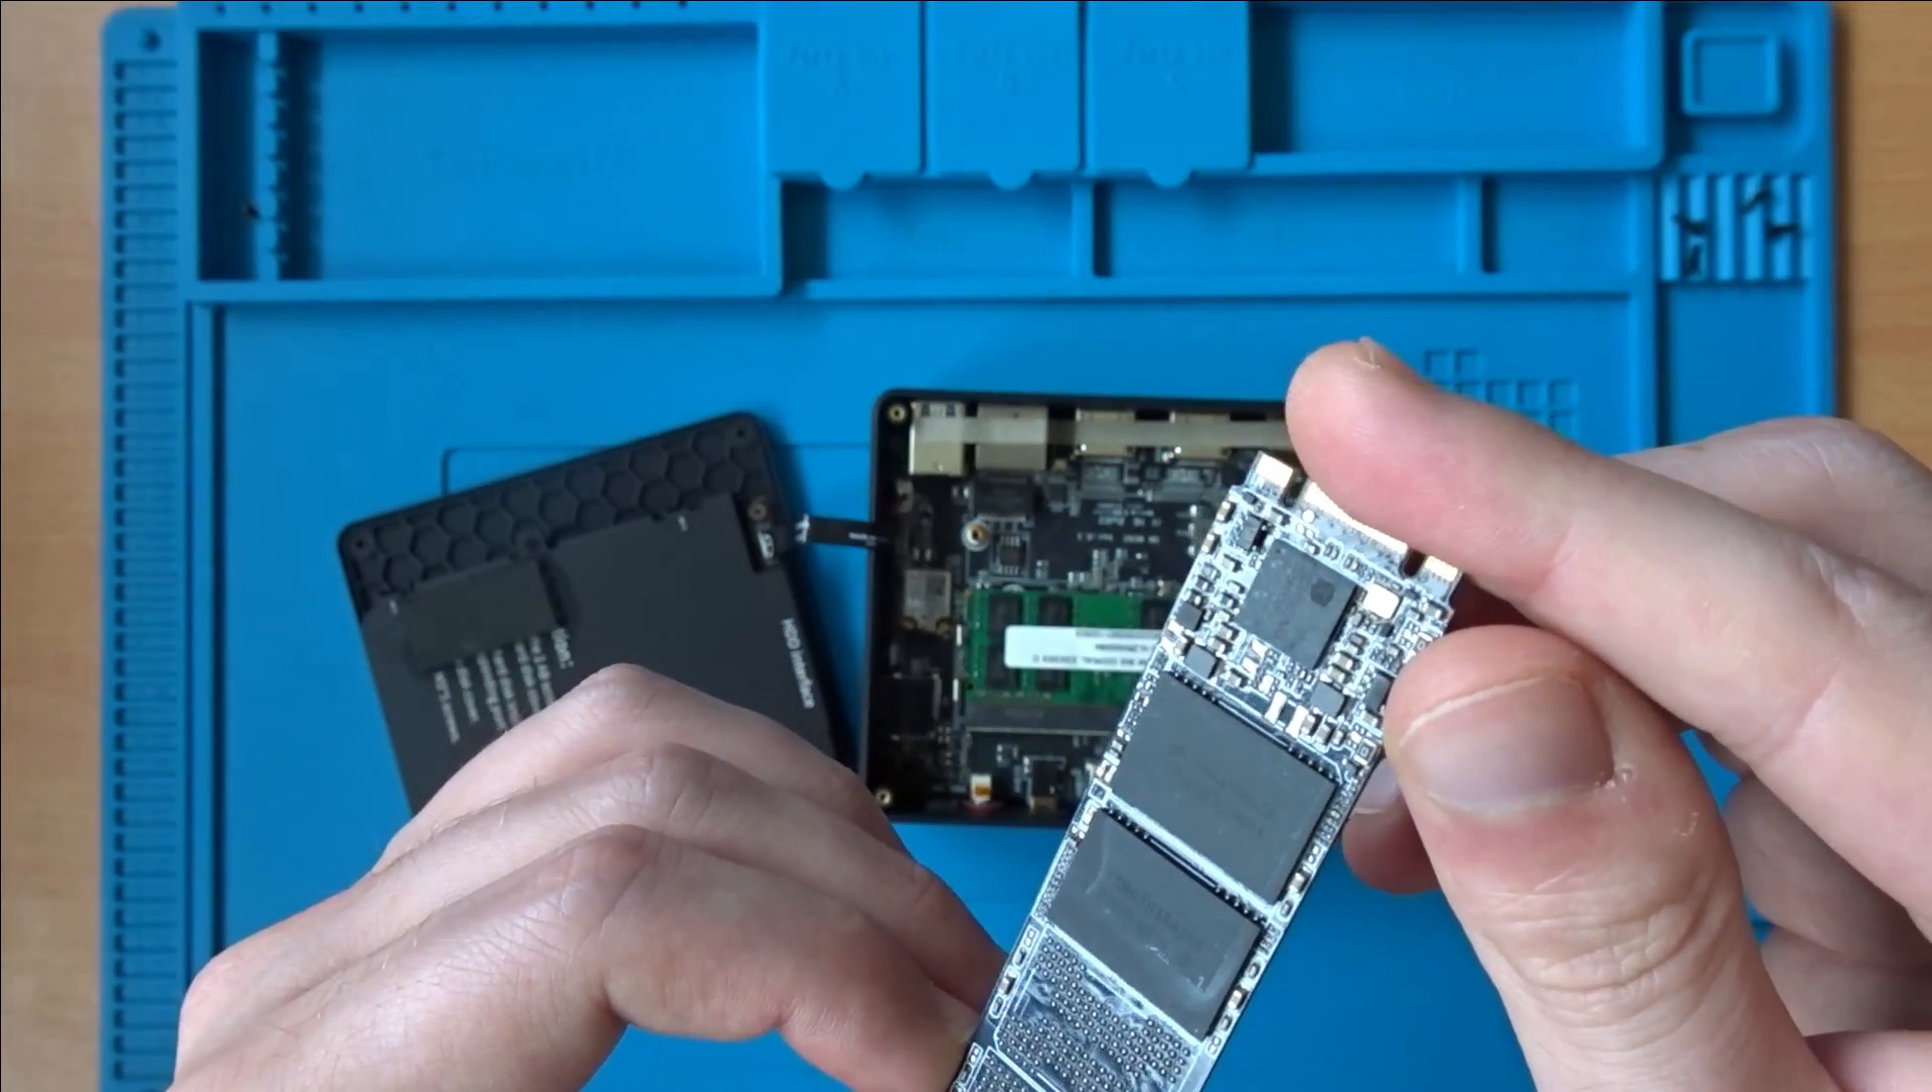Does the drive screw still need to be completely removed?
No.